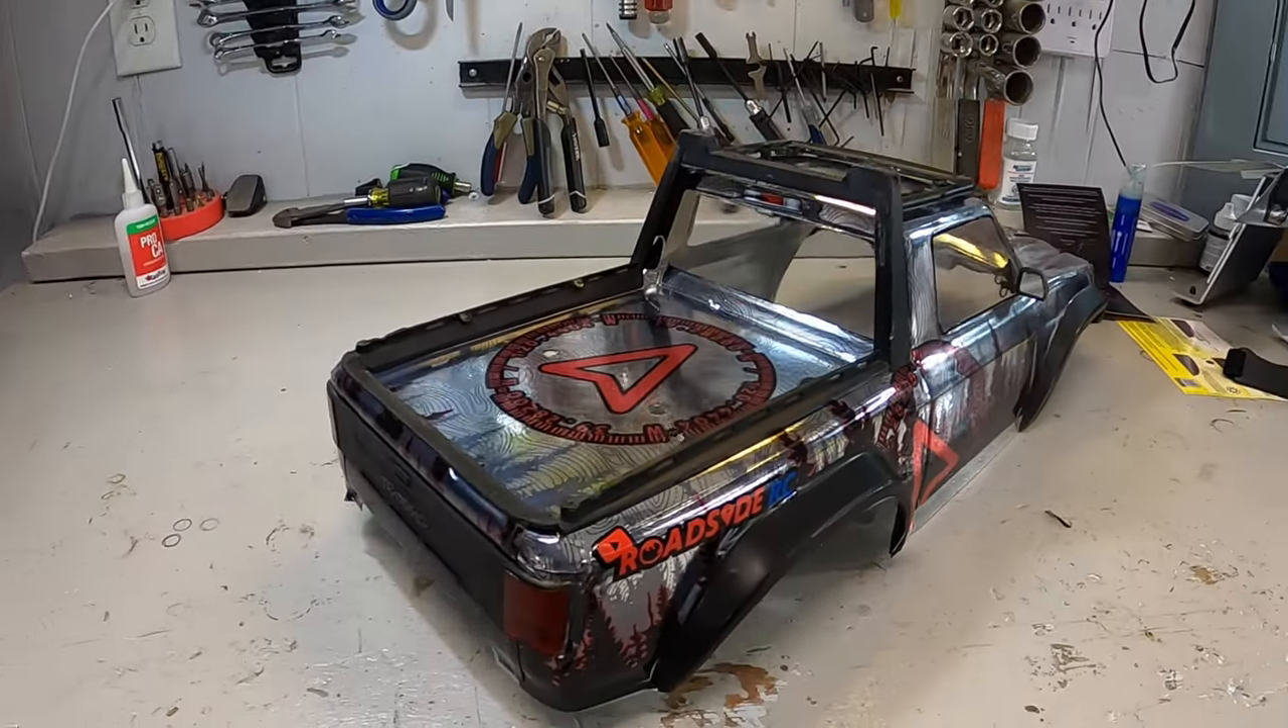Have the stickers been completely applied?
Yes.